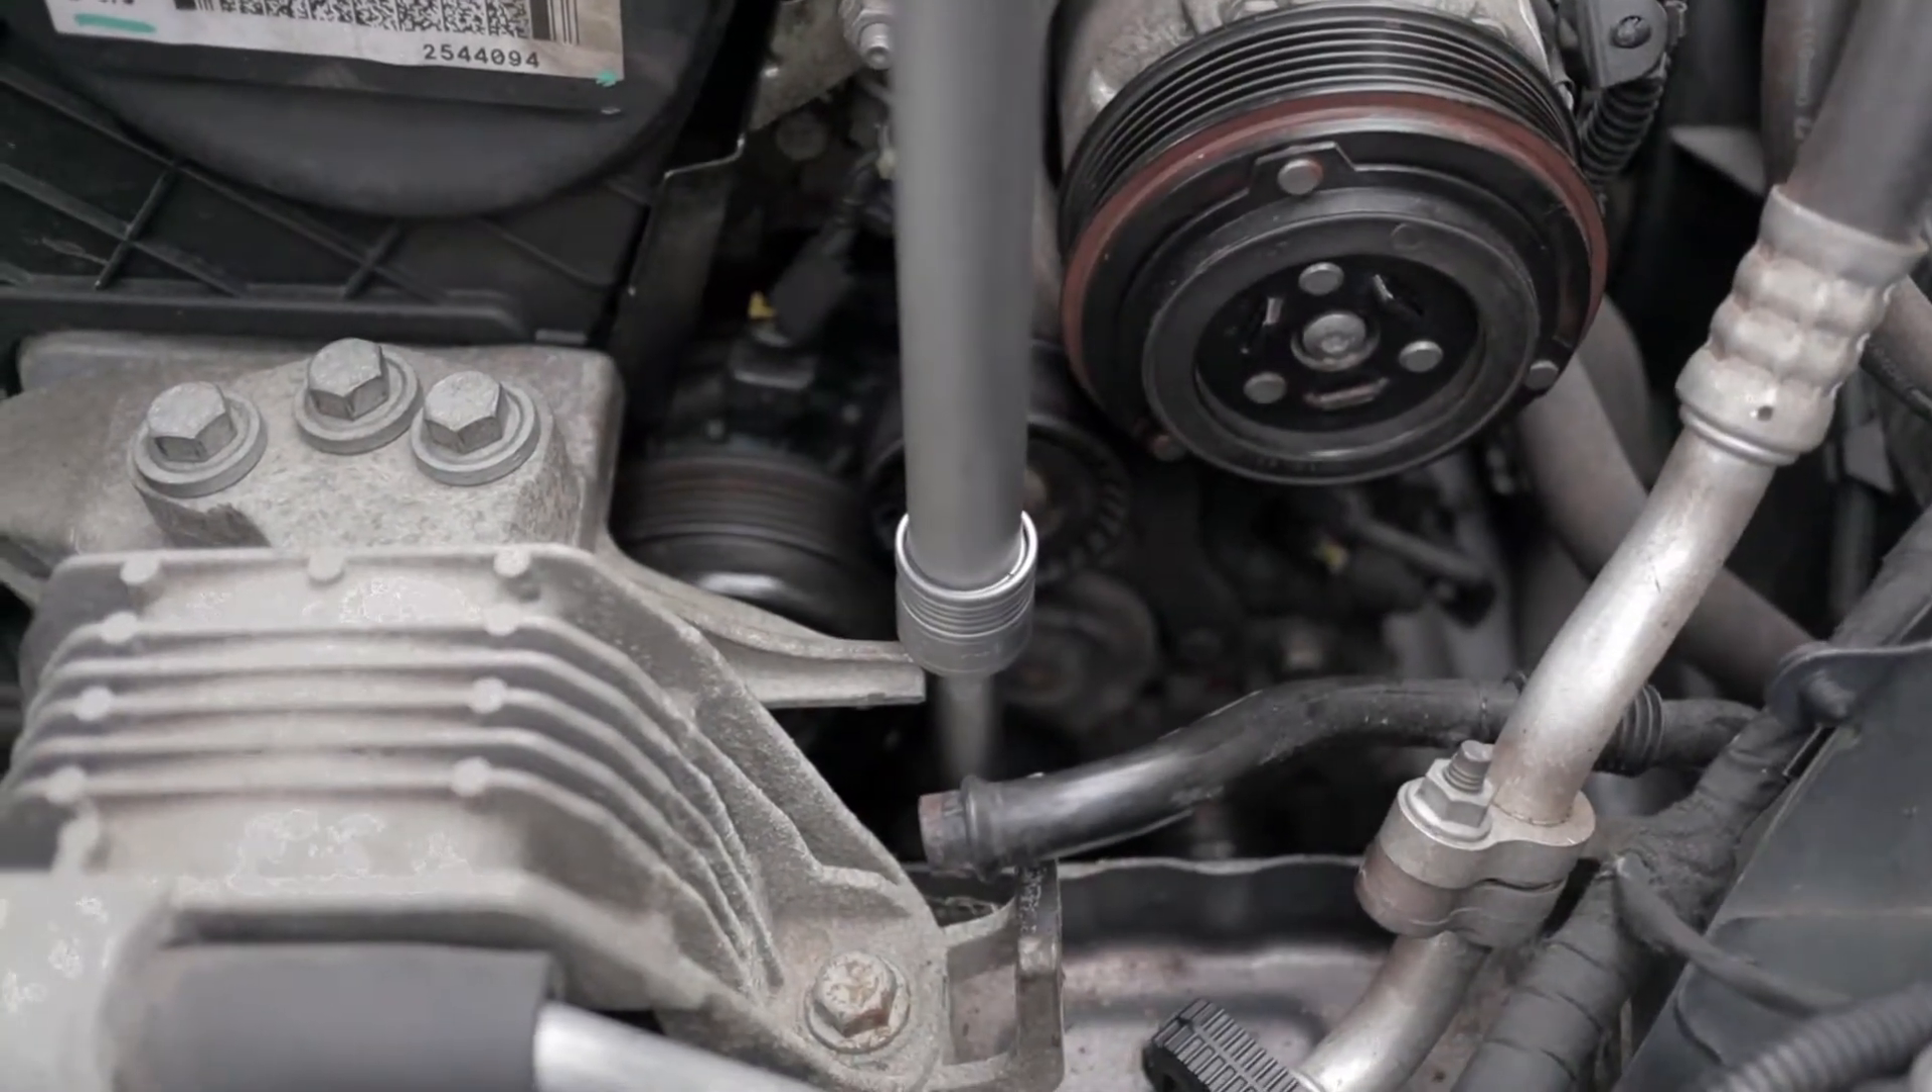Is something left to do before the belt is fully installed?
Yes.